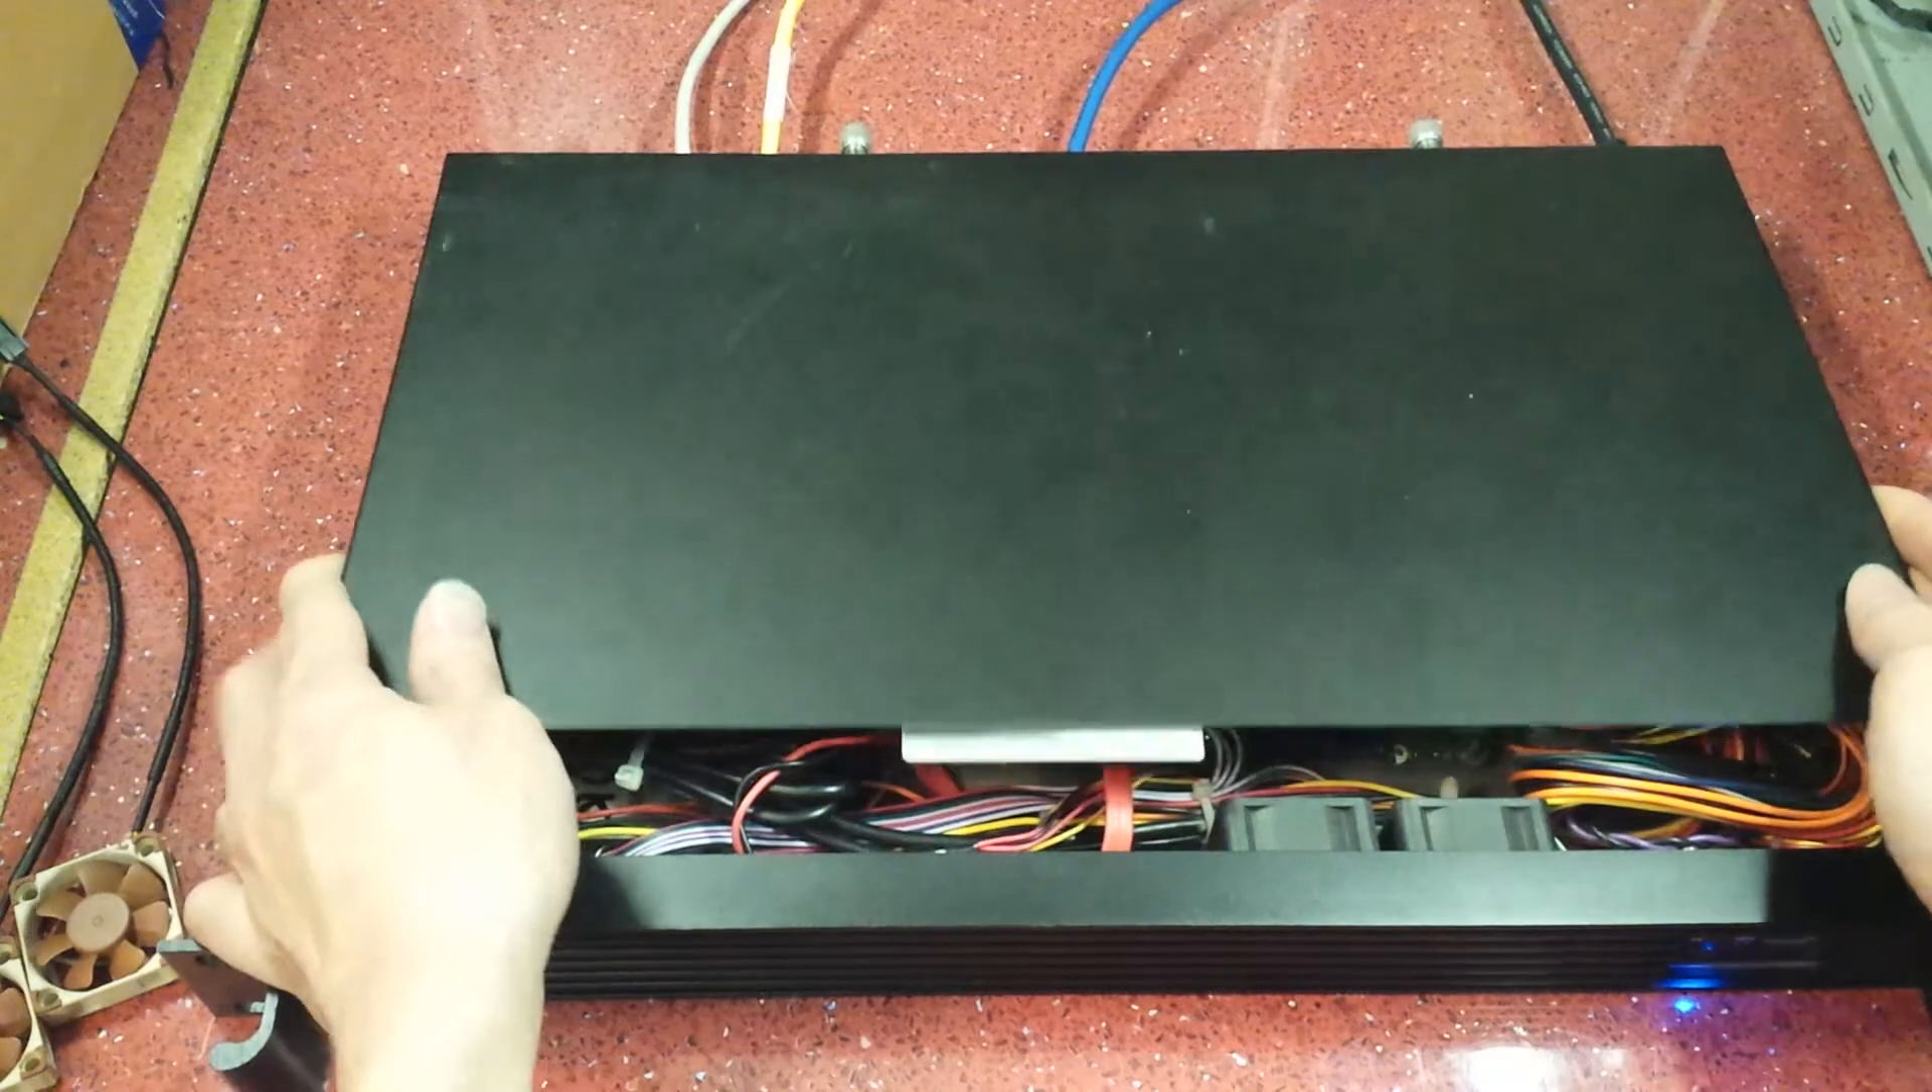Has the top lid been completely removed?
No.